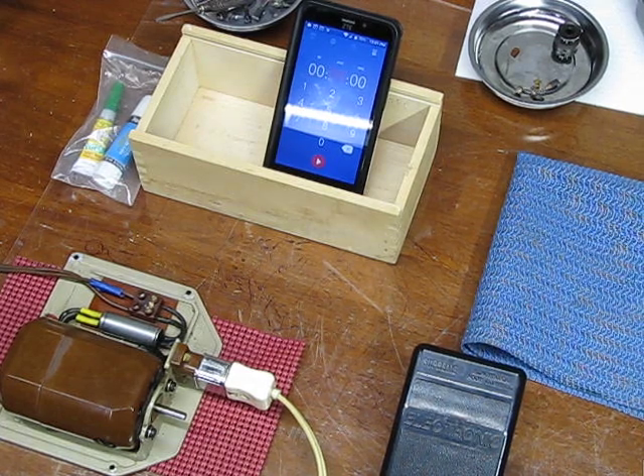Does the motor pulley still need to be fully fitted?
Yes.